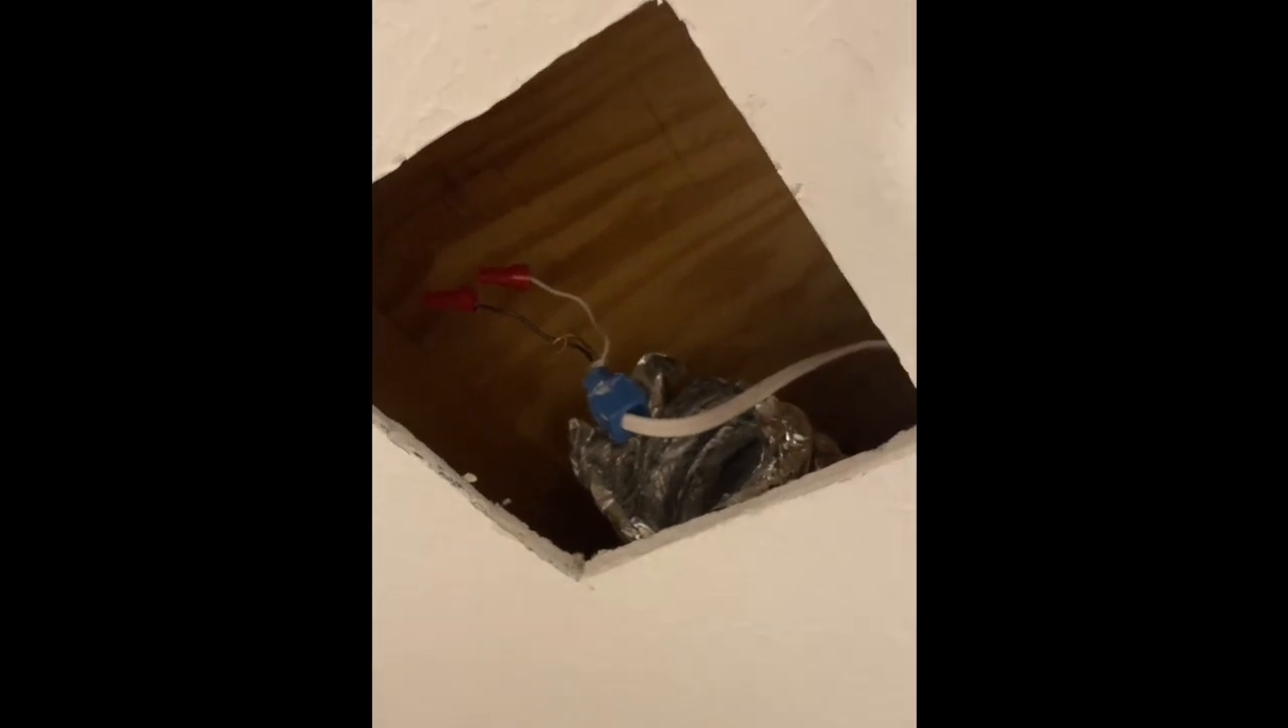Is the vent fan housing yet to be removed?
No.